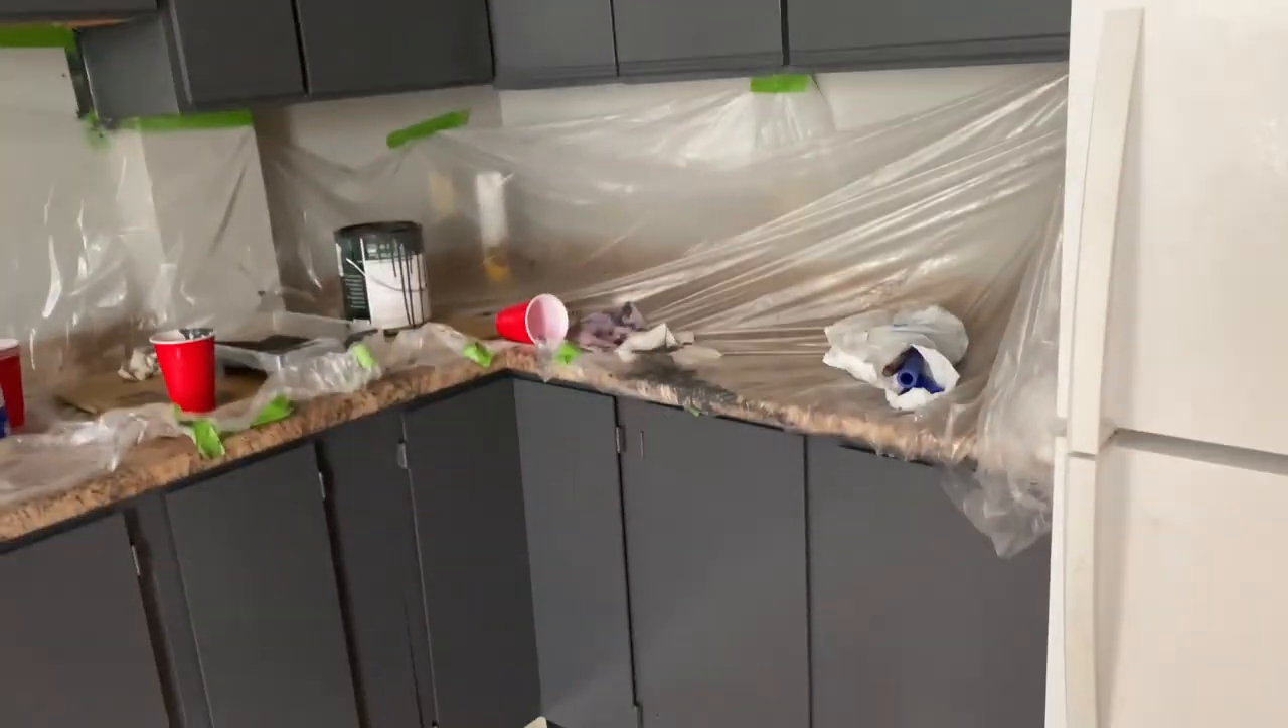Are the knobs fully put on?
No.